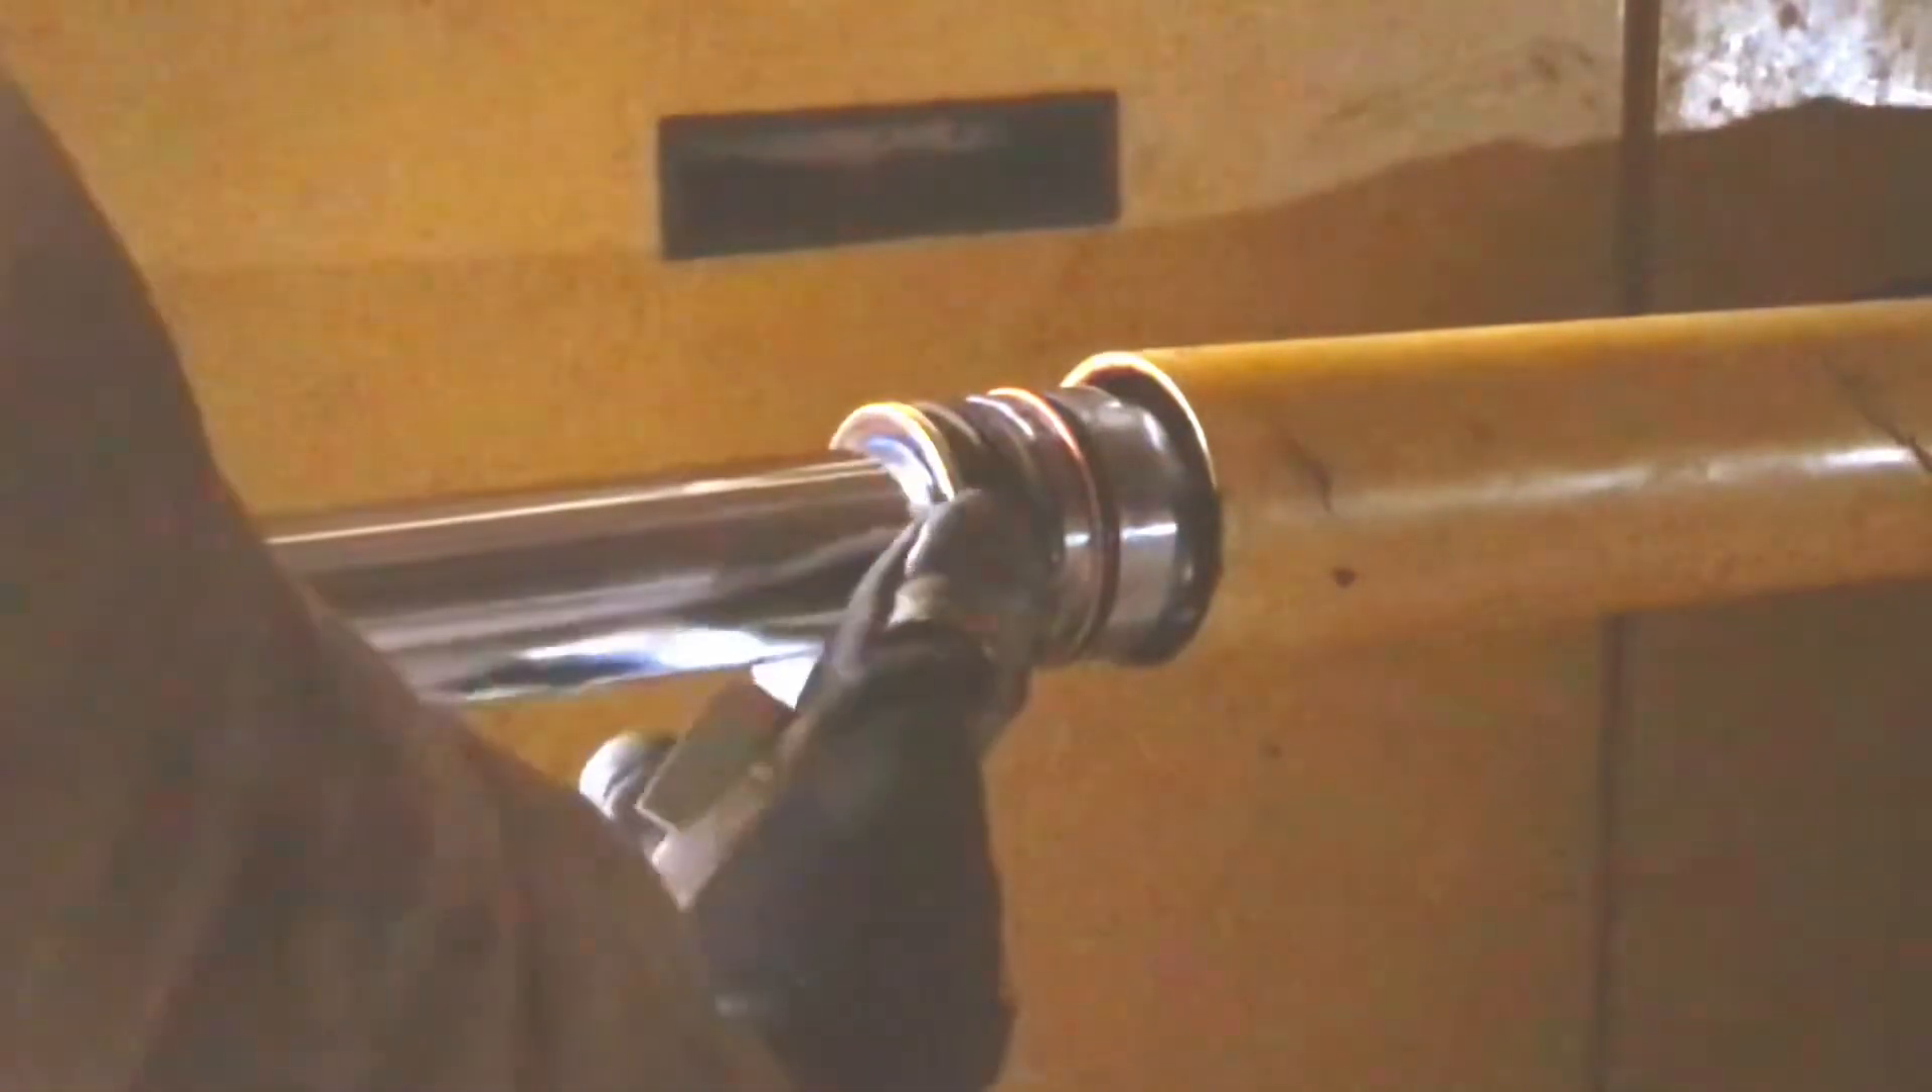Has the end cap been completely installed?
No.